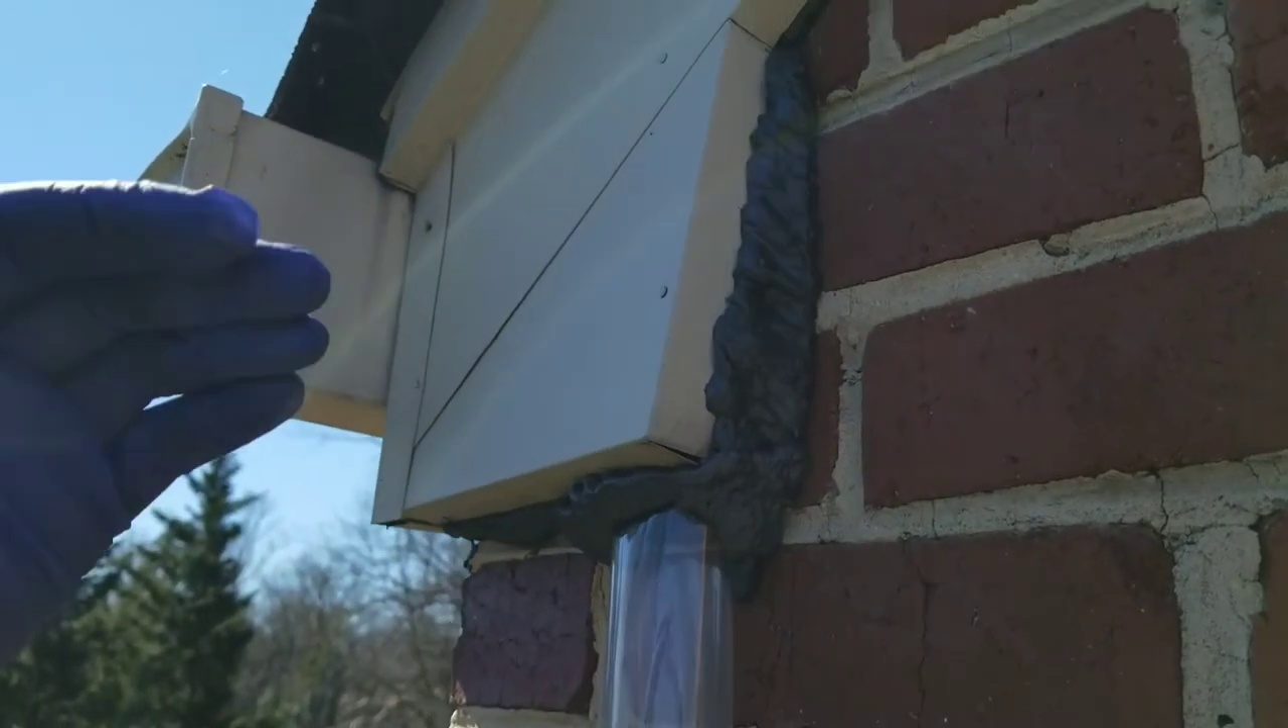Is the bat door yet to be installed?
No.